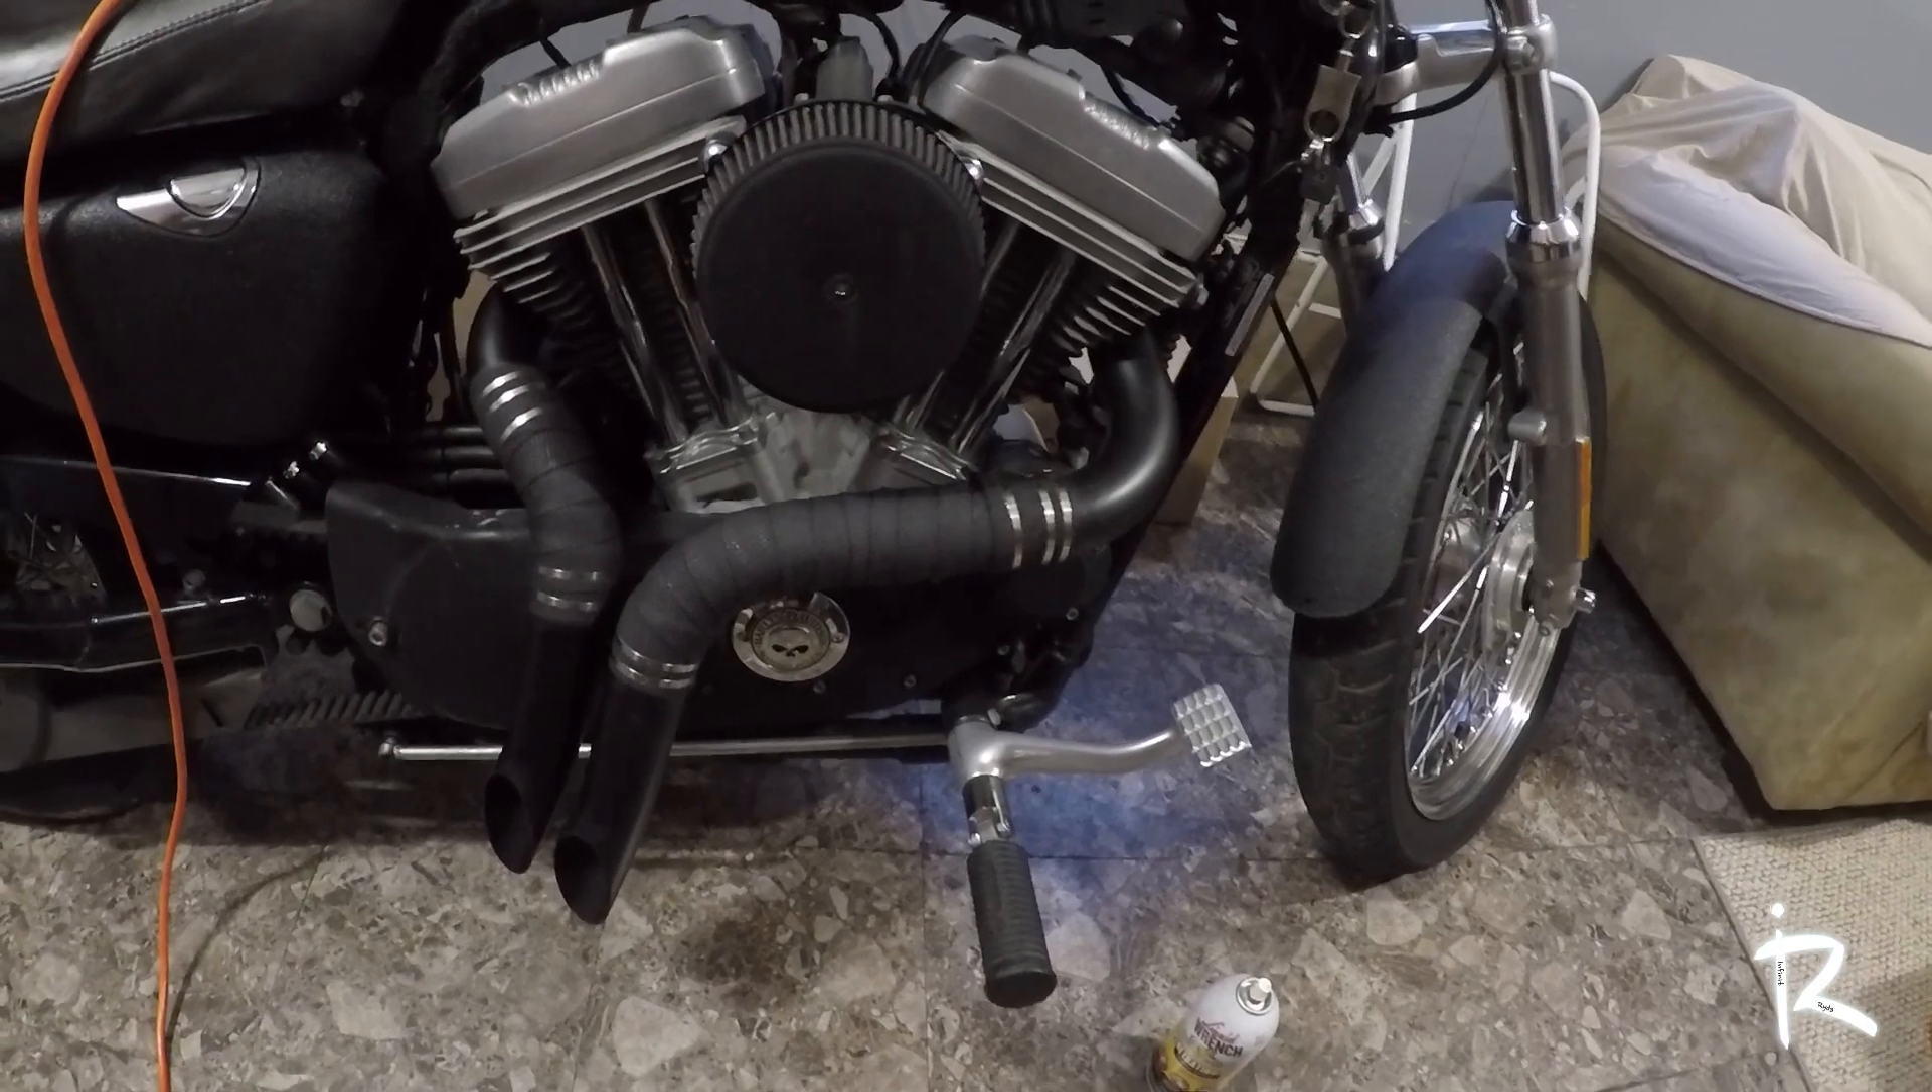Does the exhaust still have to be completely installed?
No.